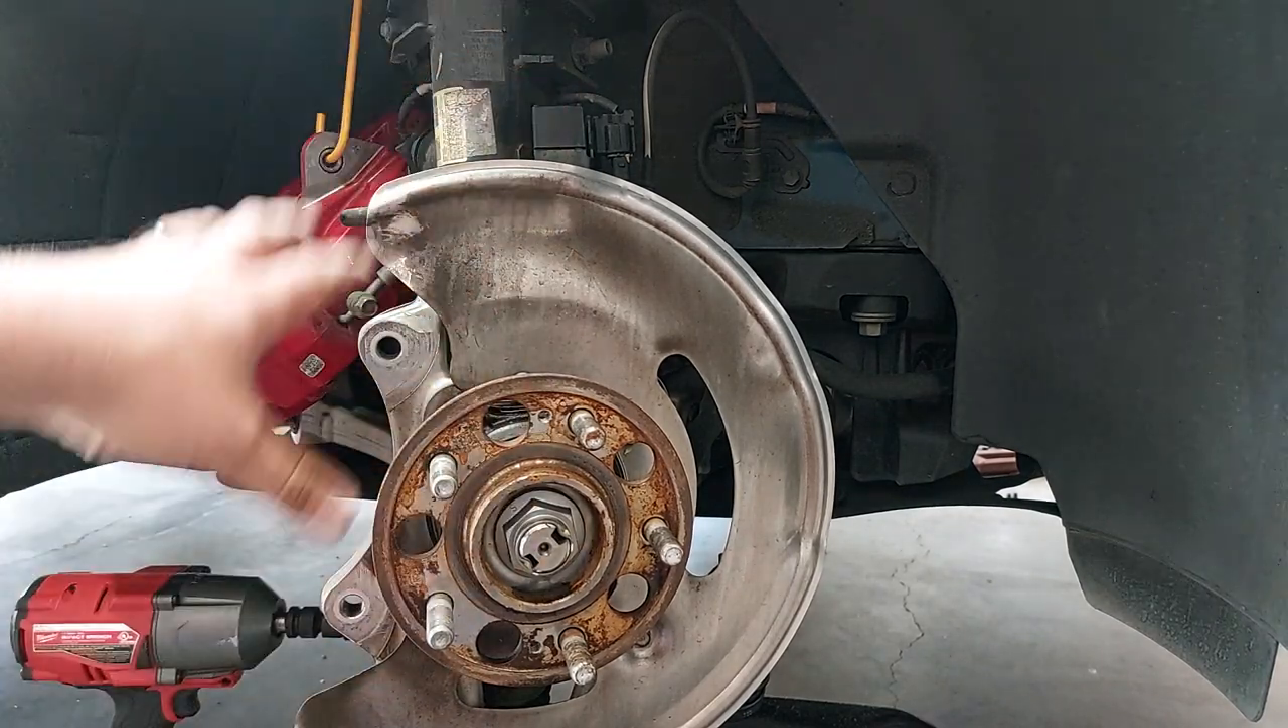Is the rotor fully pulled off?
Yes.